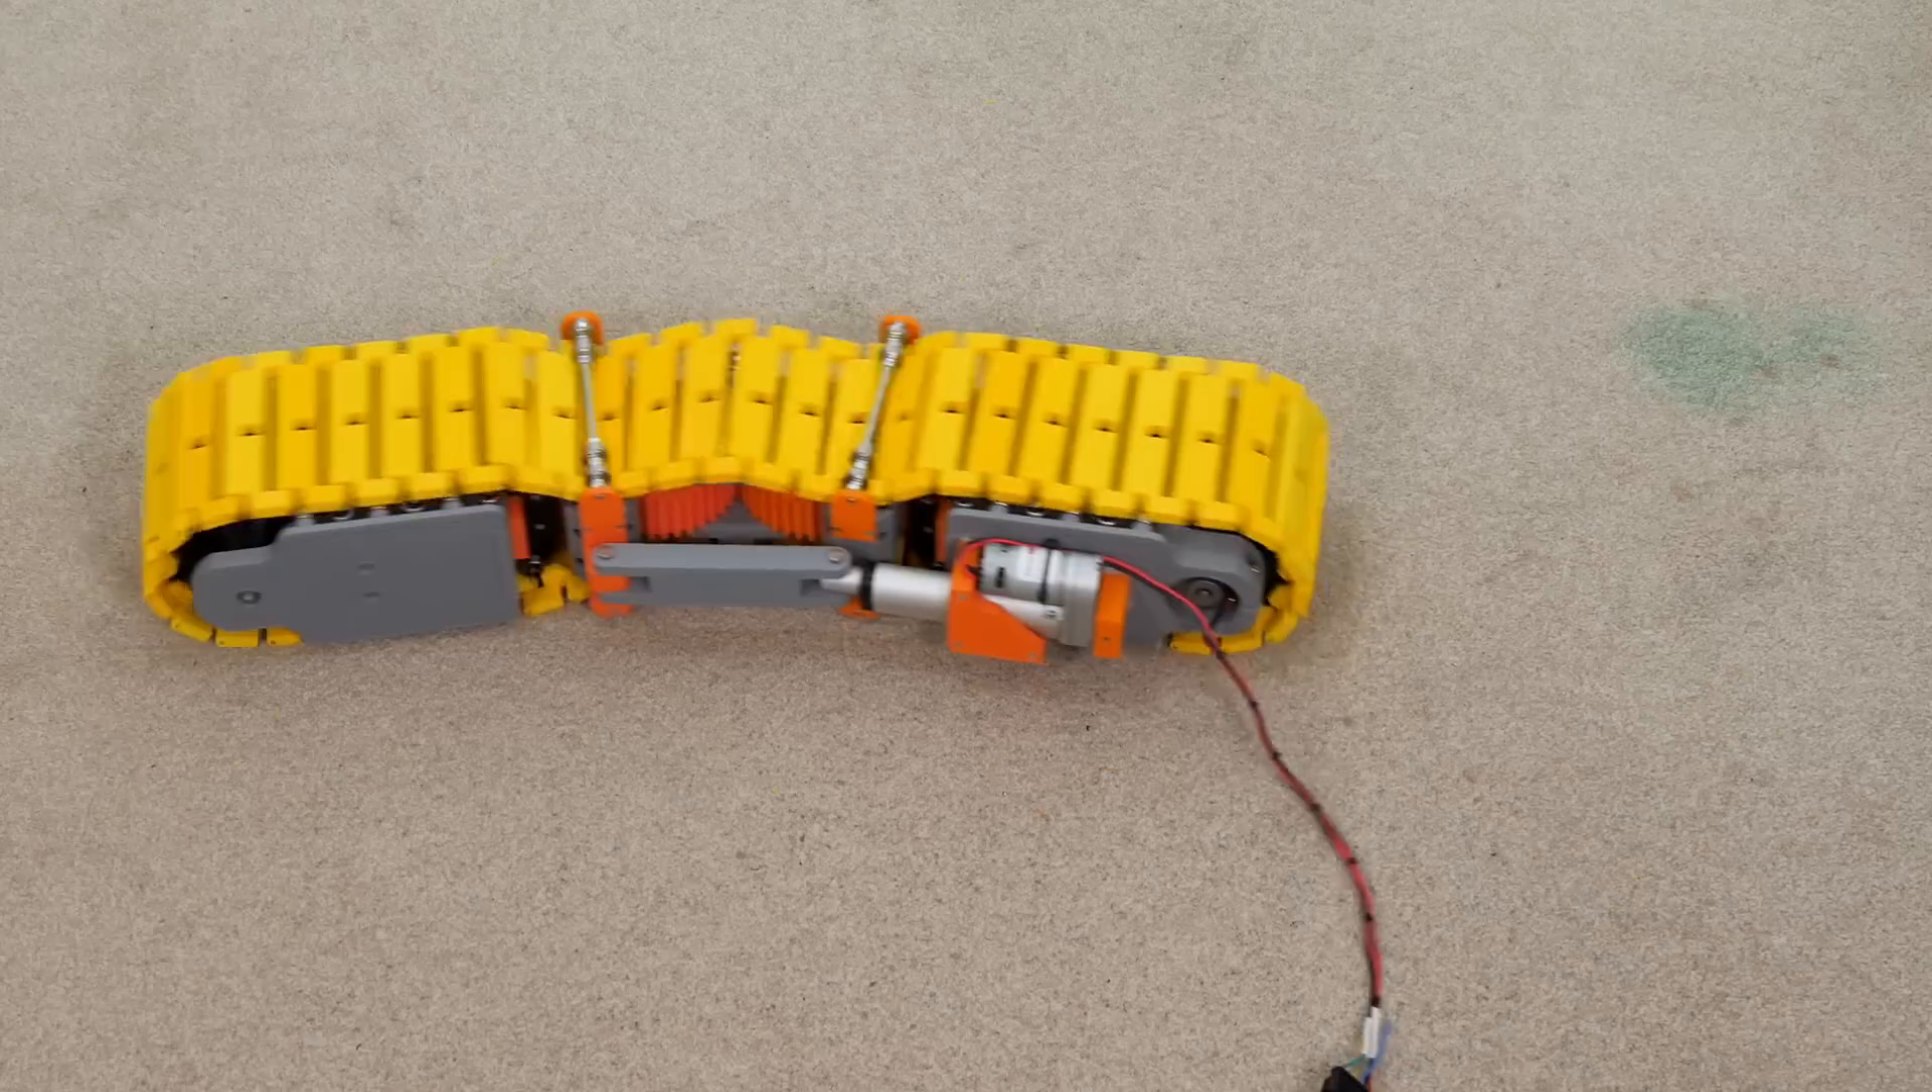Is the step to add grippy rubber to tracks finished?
No.